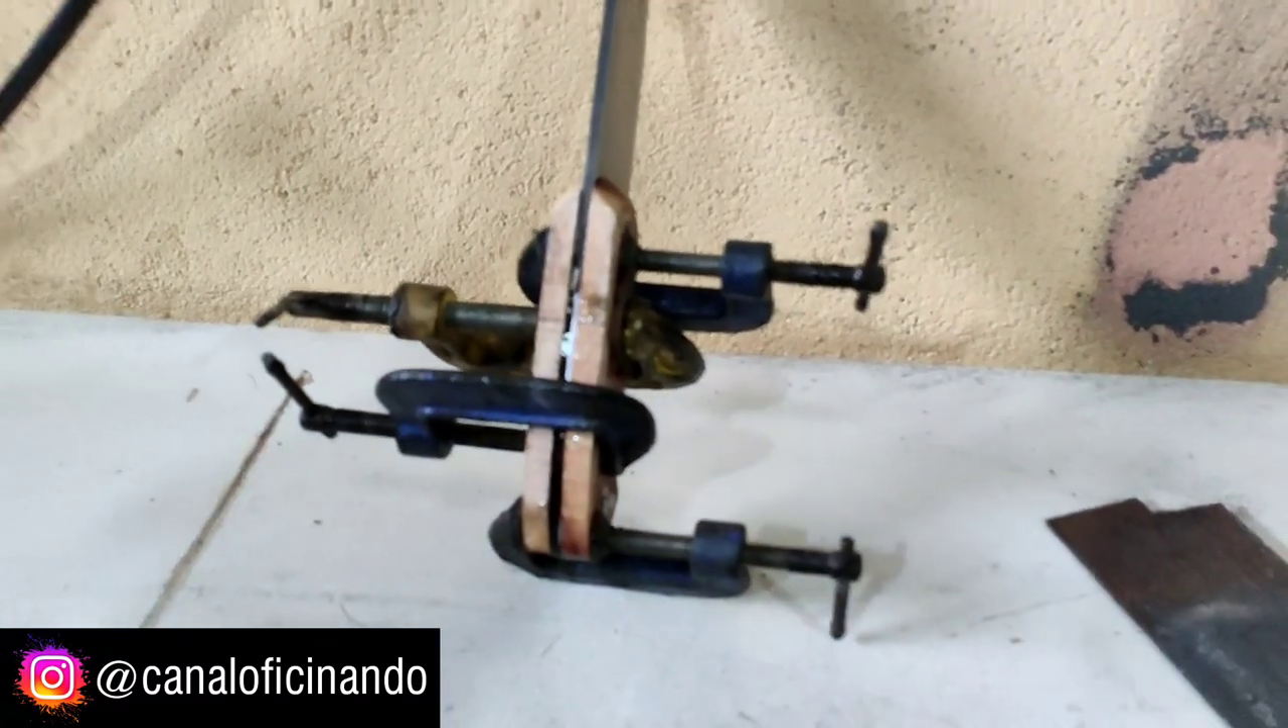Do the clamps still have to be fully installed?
No.